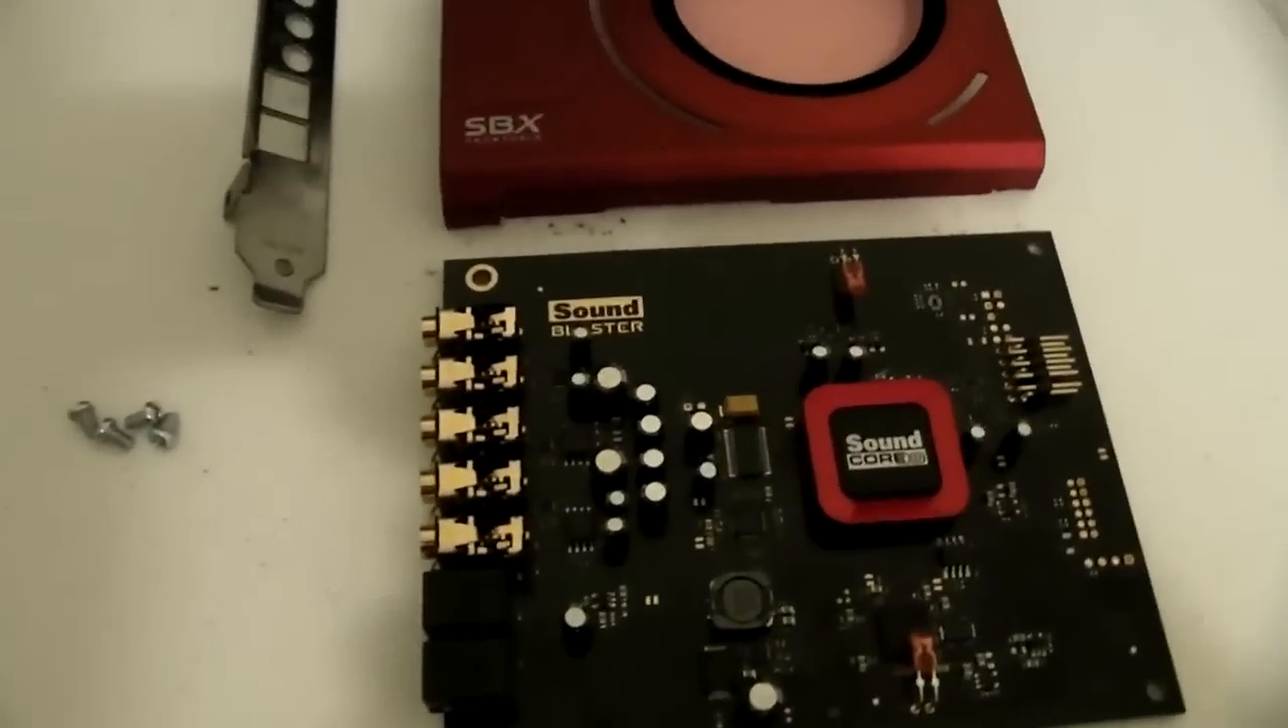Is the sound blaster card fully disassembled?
Yes.